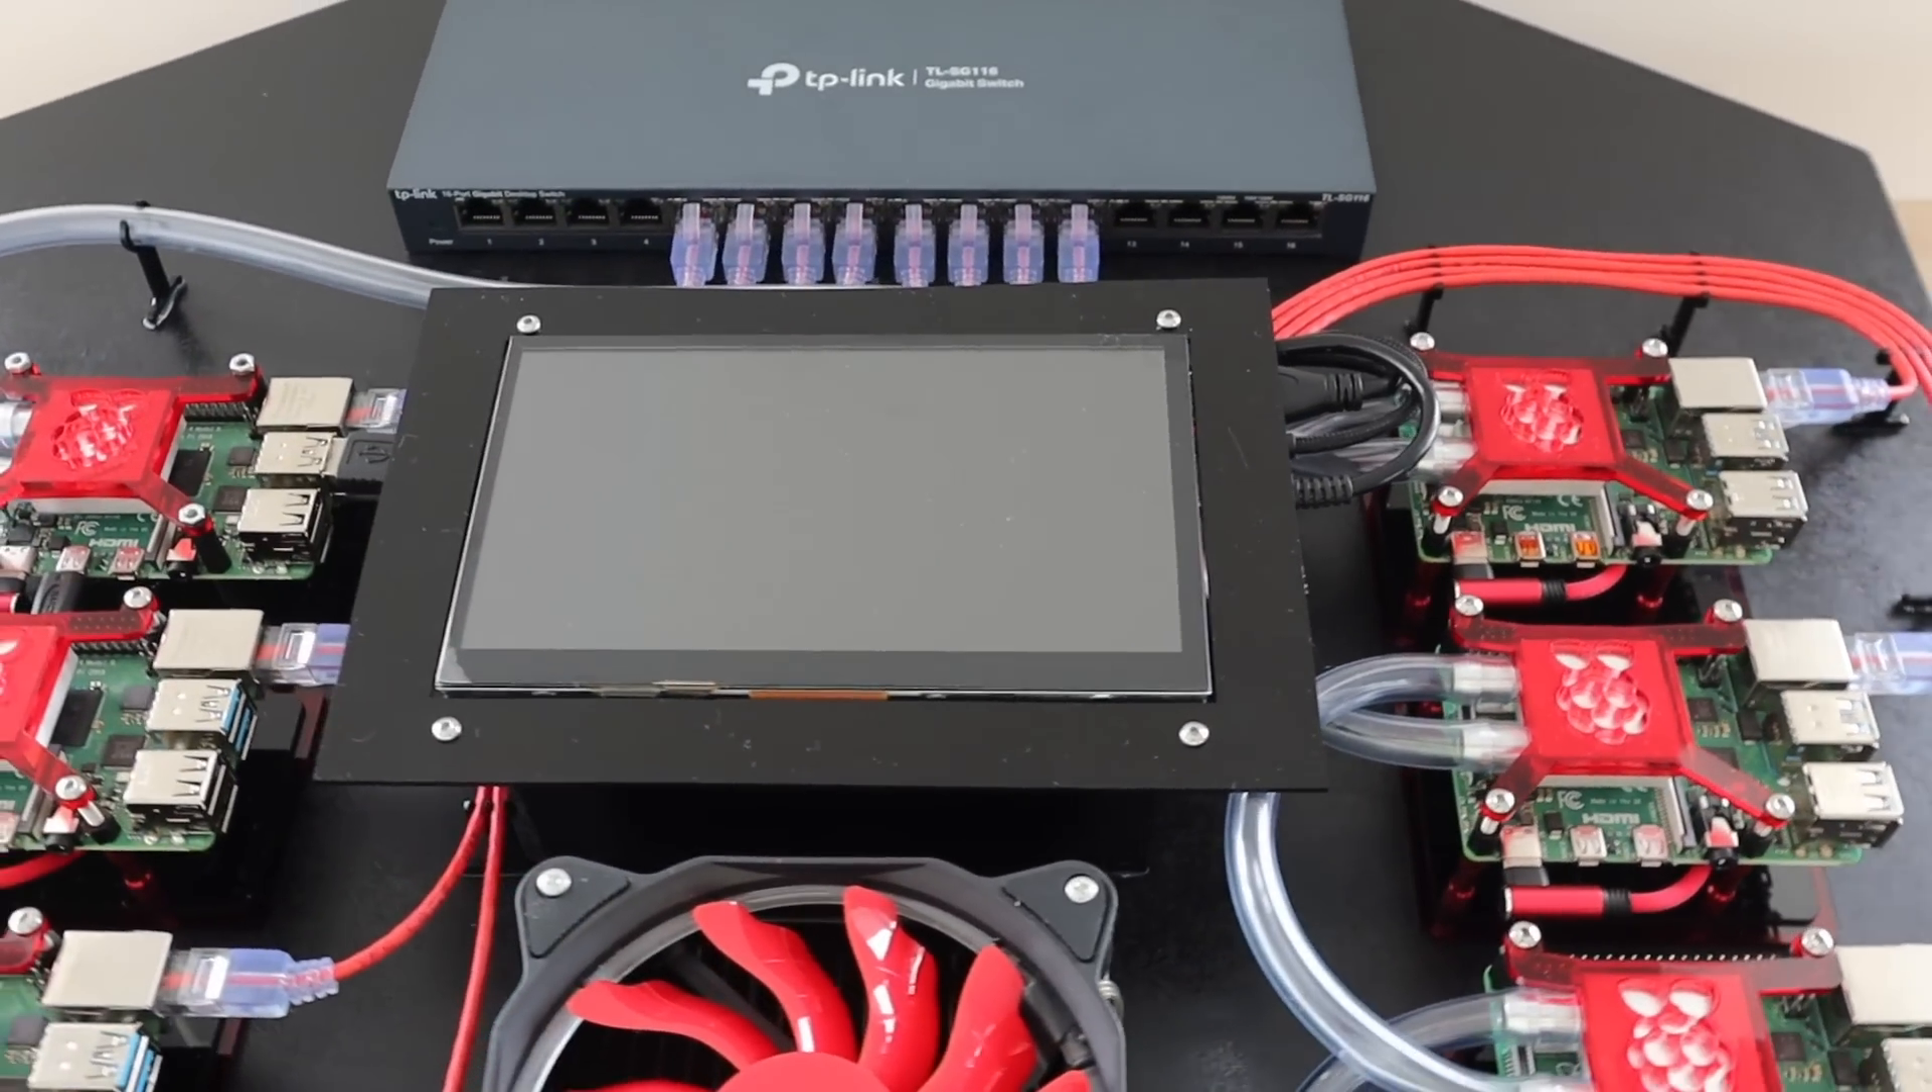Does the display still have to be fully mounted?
No.